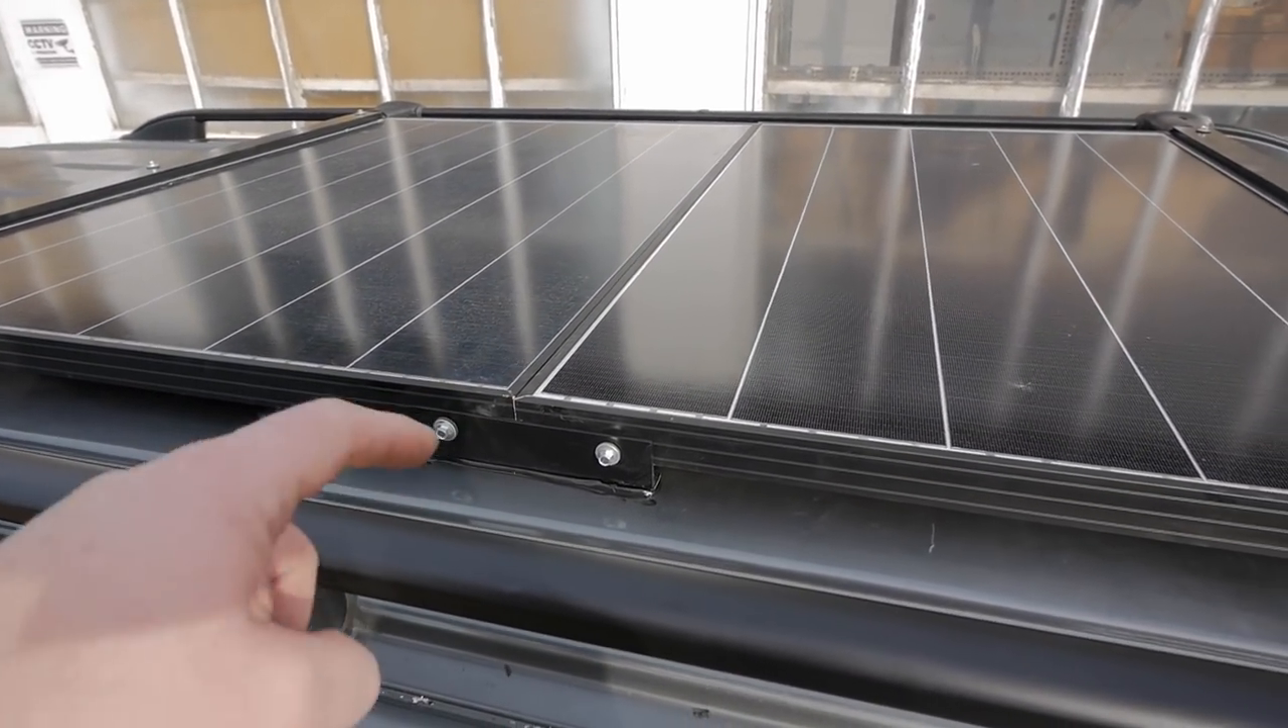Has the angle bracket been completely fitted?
Yes.